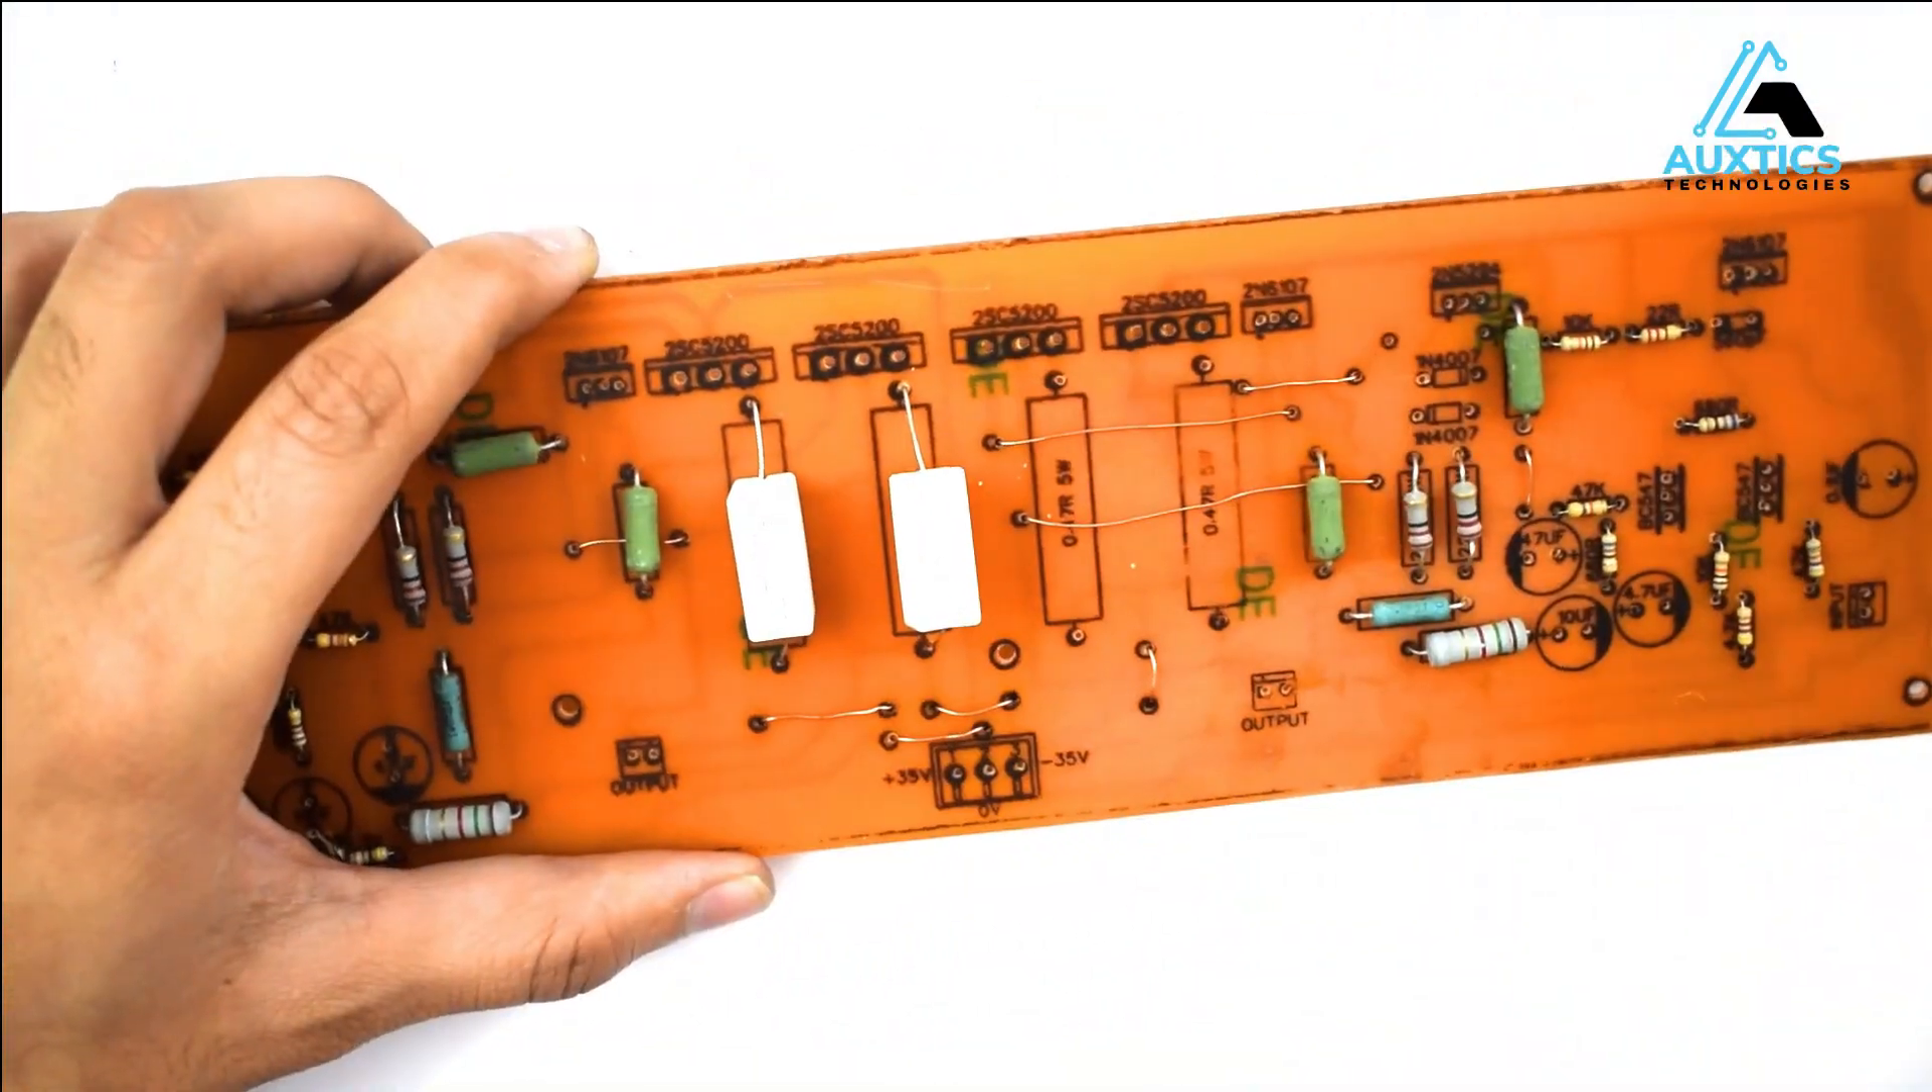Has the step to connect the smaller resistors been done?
Yes.